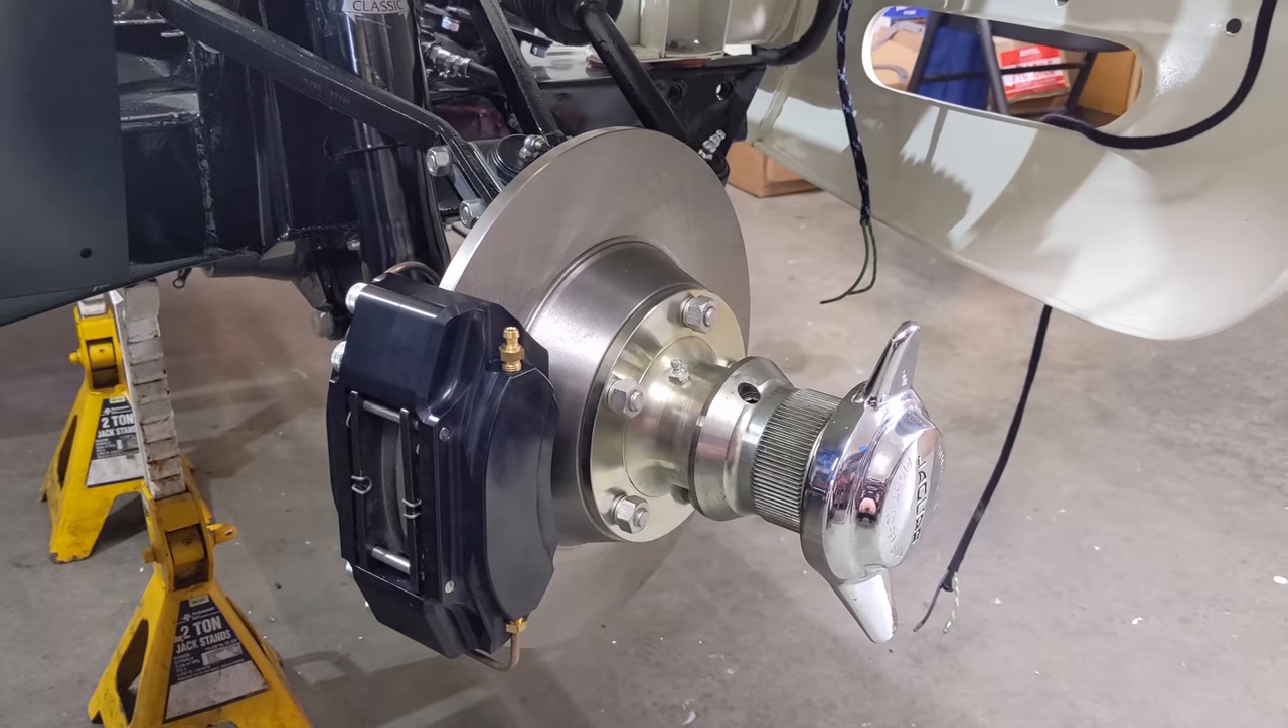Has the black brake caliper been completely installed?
Yes.